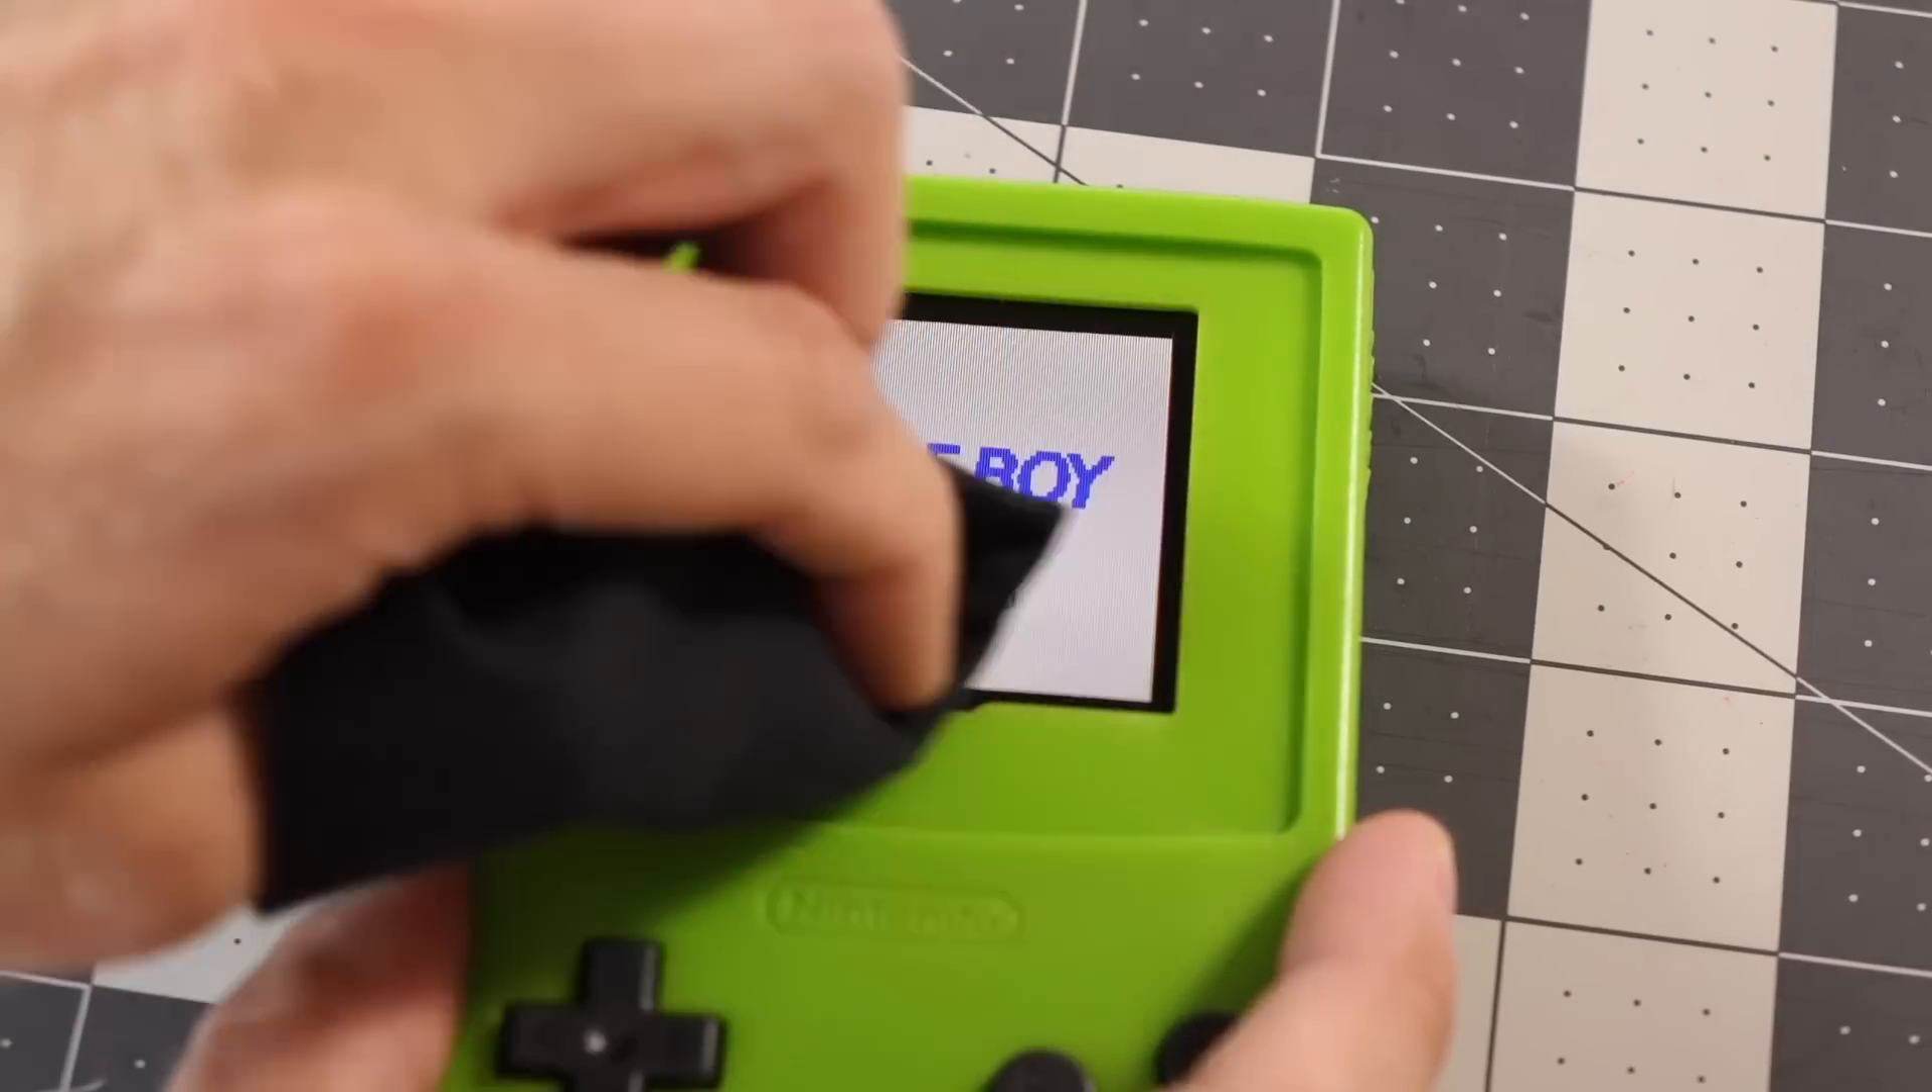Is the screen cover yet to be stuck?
Yes.